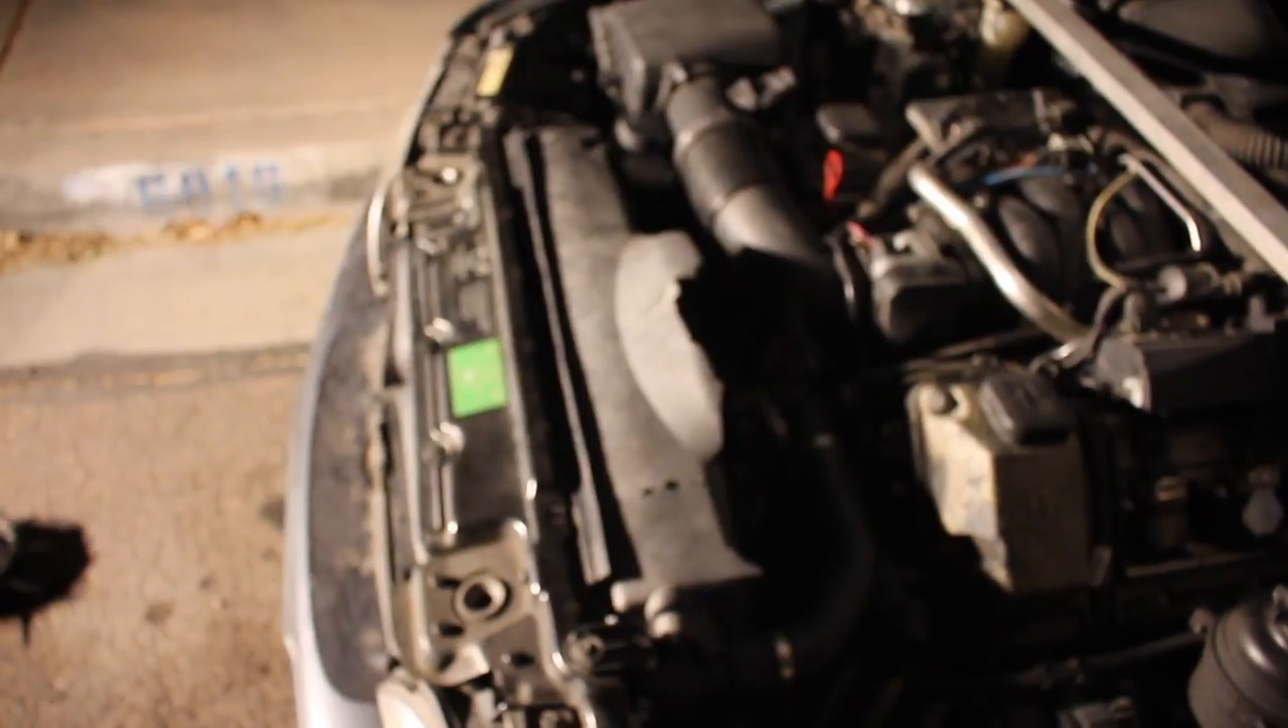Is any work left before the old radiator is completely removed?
Yes.